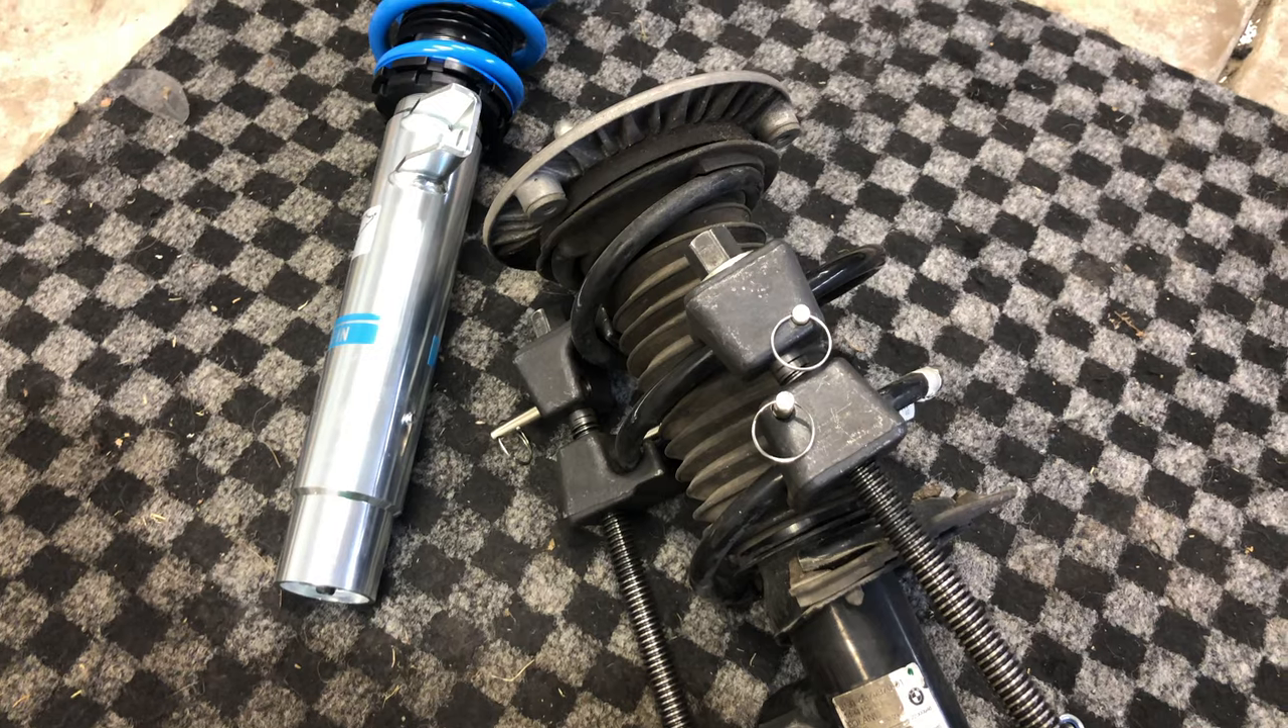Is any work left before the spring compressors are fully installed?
No.